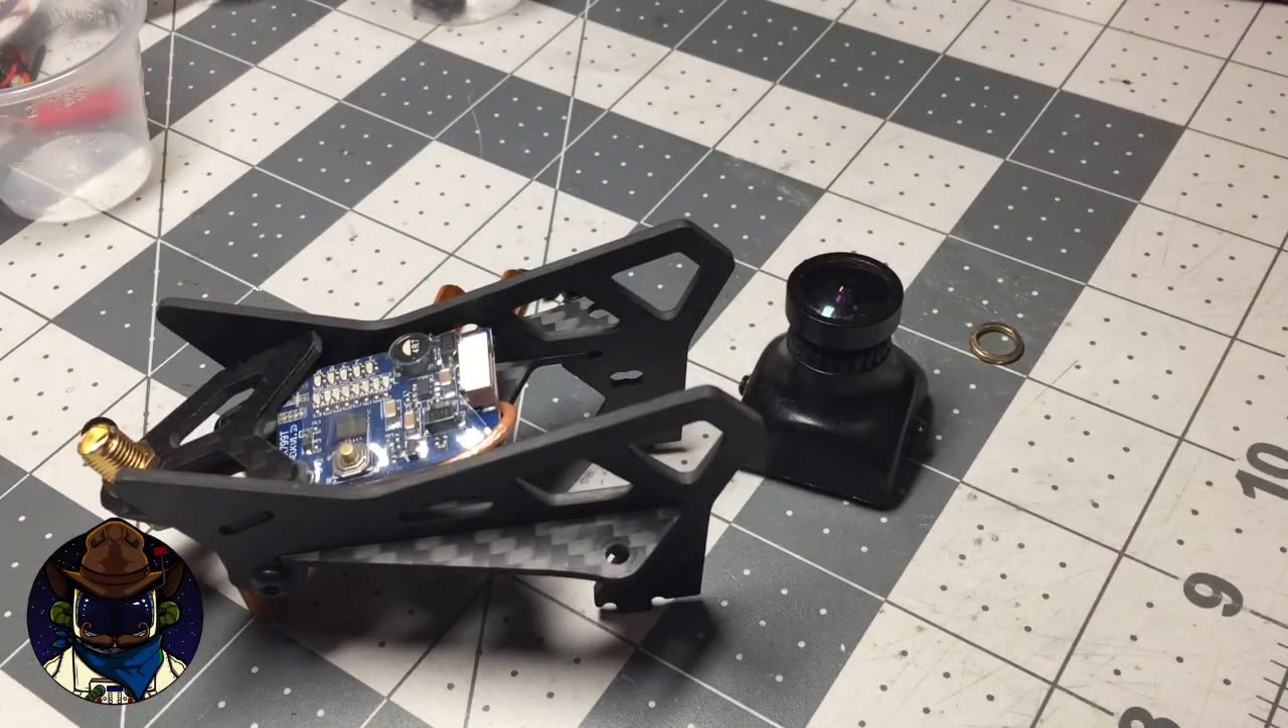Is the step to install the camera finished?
No.